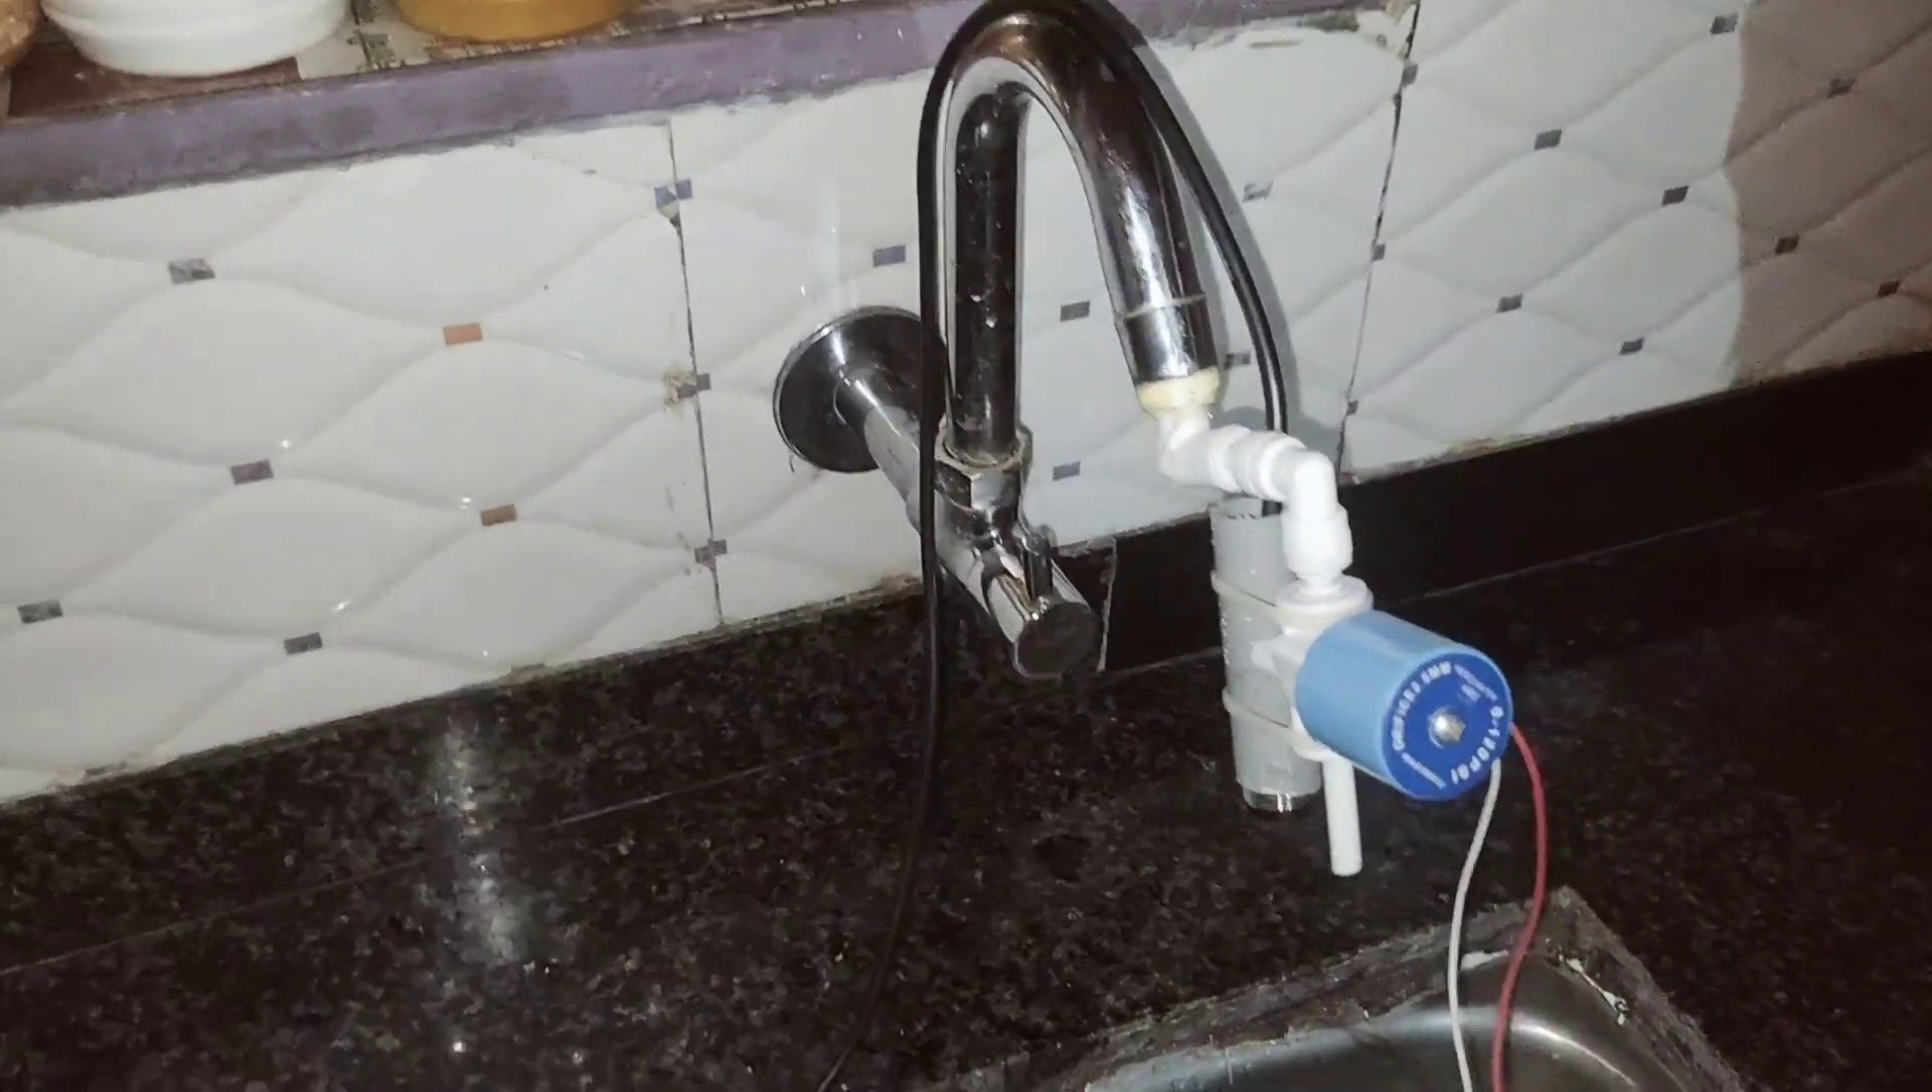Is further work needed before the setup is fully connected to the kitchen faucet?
No.